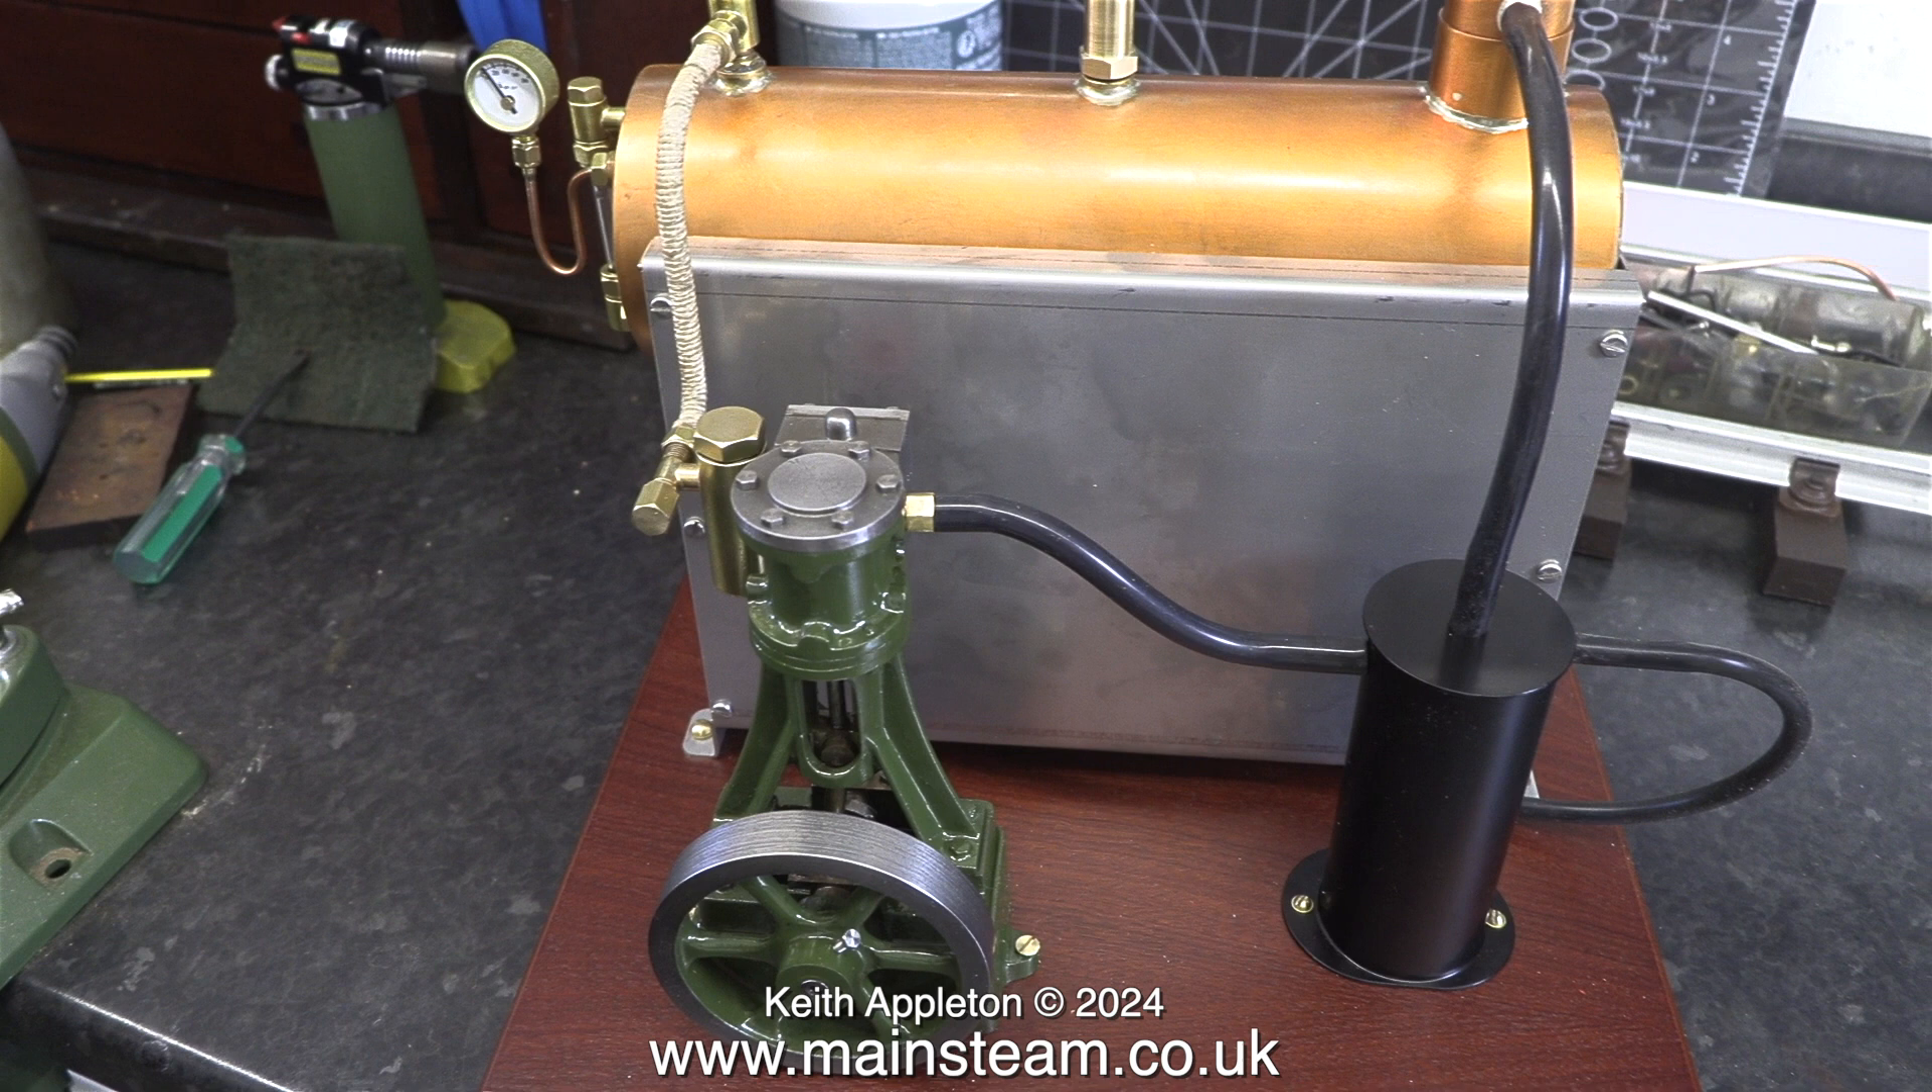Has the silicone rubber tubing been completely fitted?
Yes.